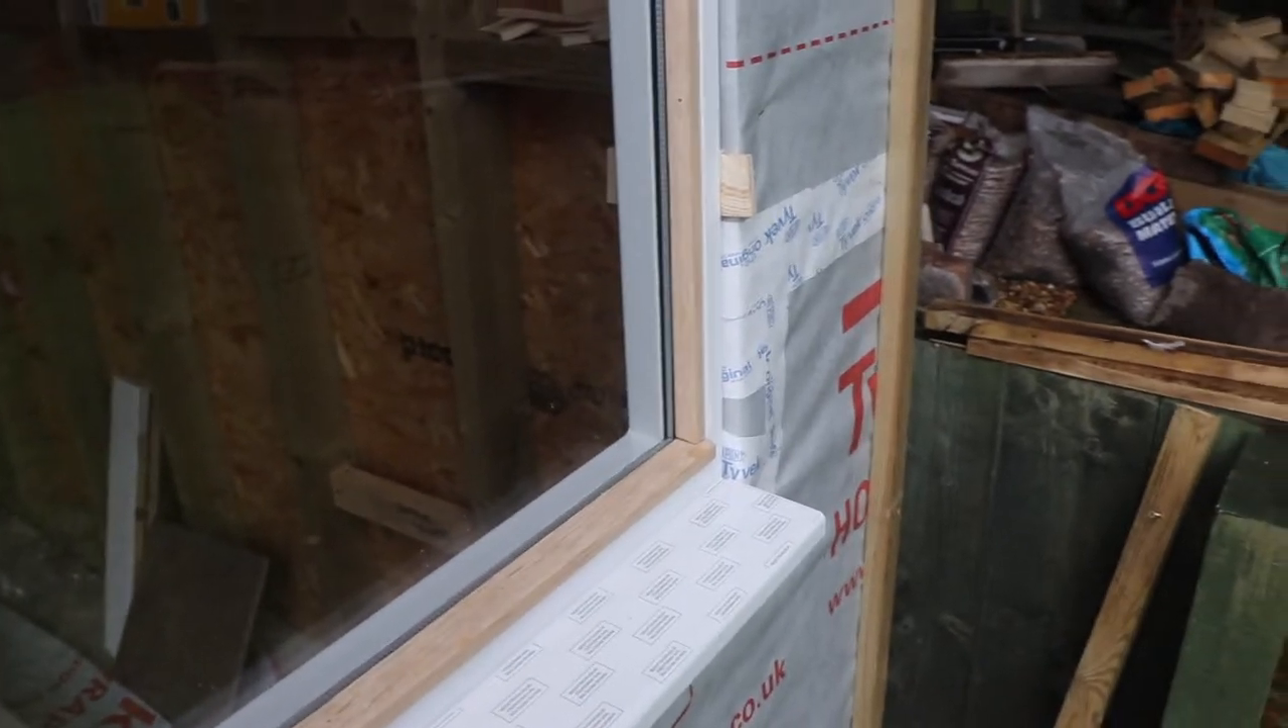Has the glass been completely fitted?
Yes.